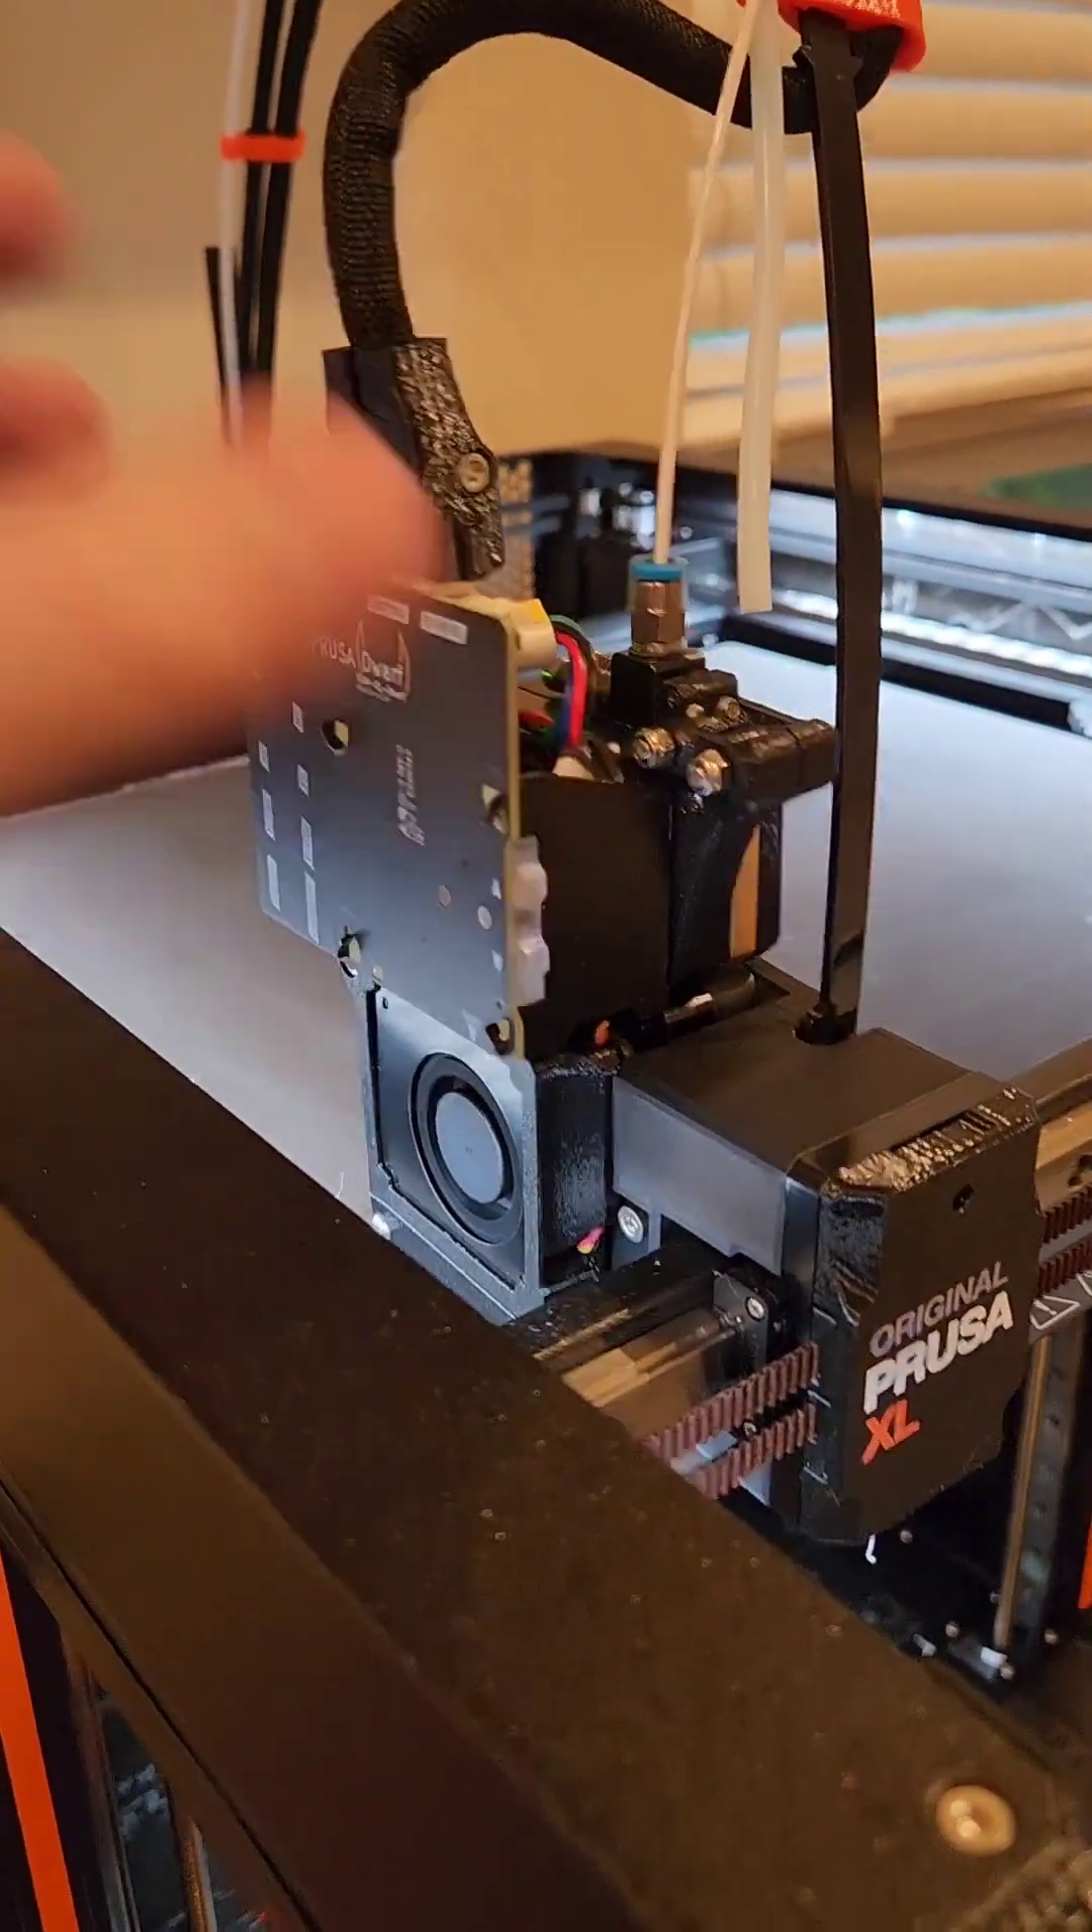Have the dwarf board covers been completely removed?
Yes.